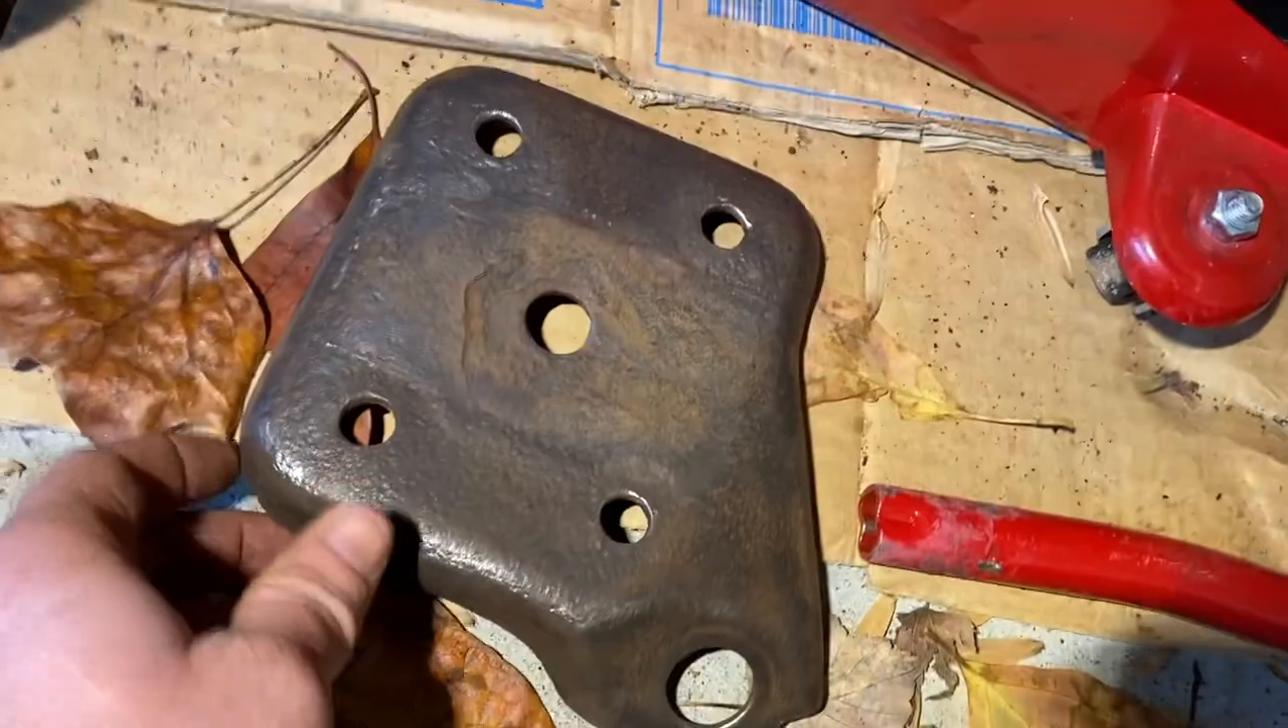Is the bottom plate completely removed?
Yes.